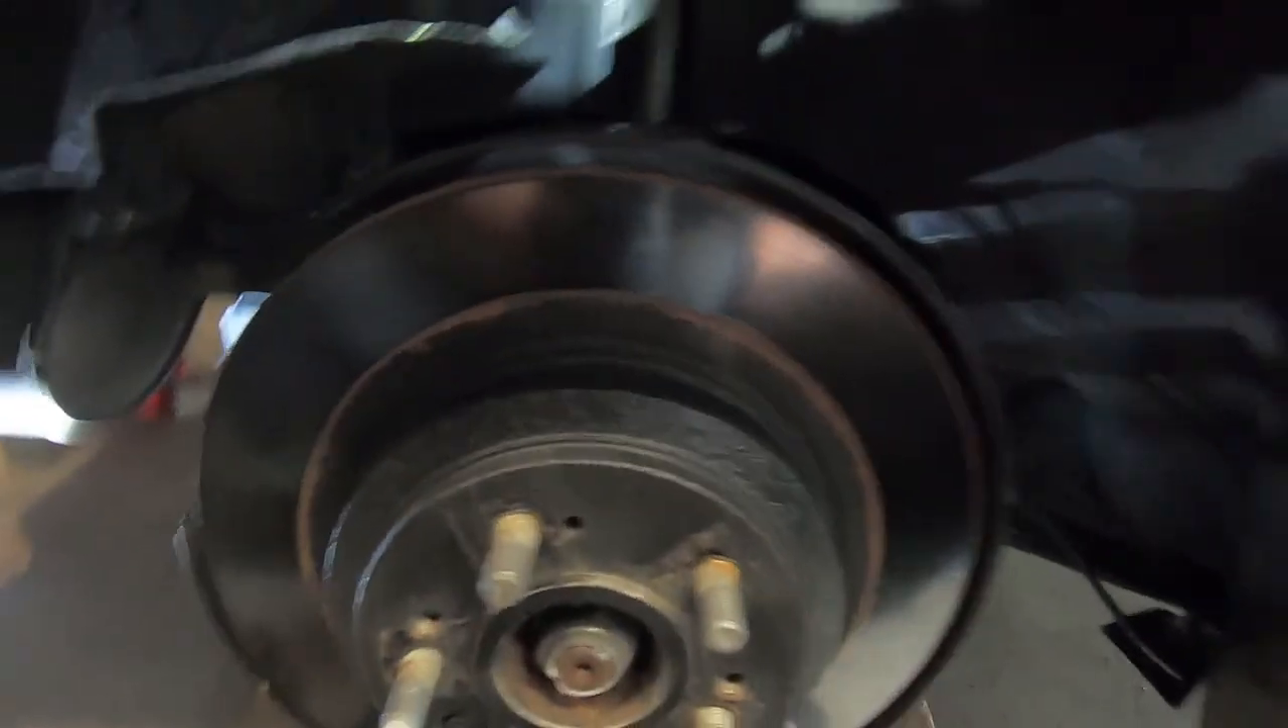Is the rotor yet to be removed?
Yes.